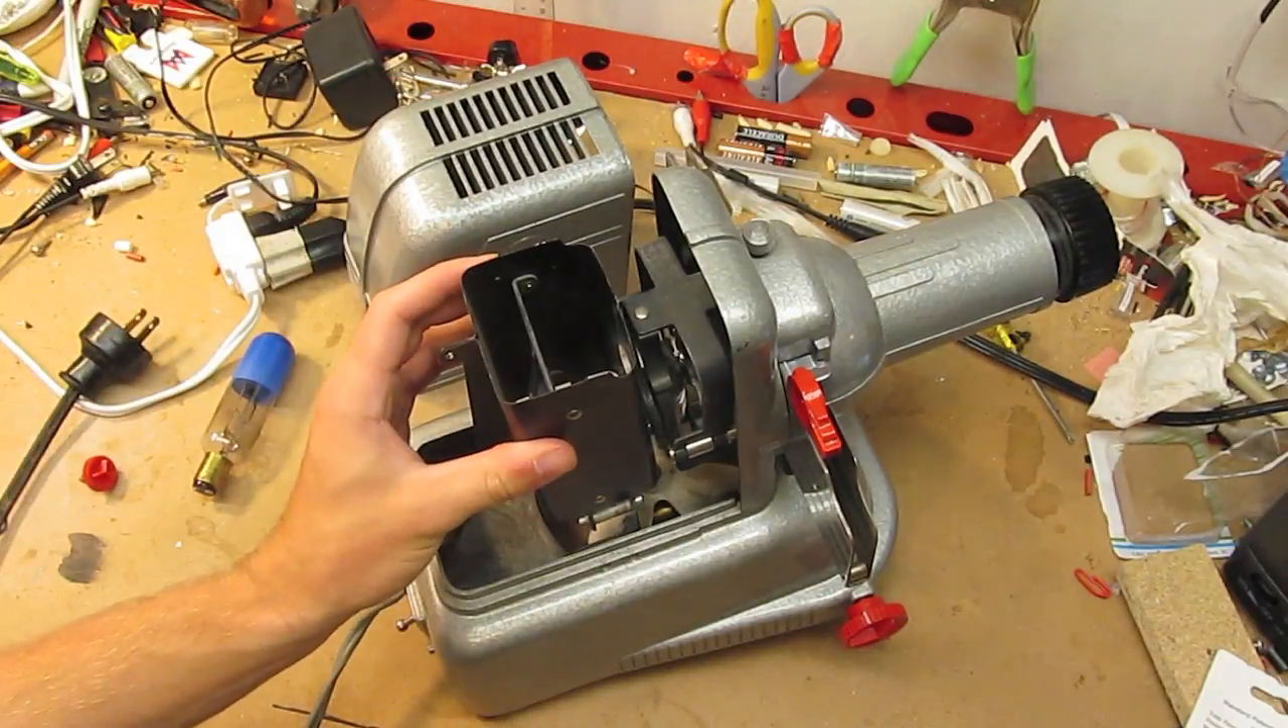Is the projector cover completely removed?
Yes.